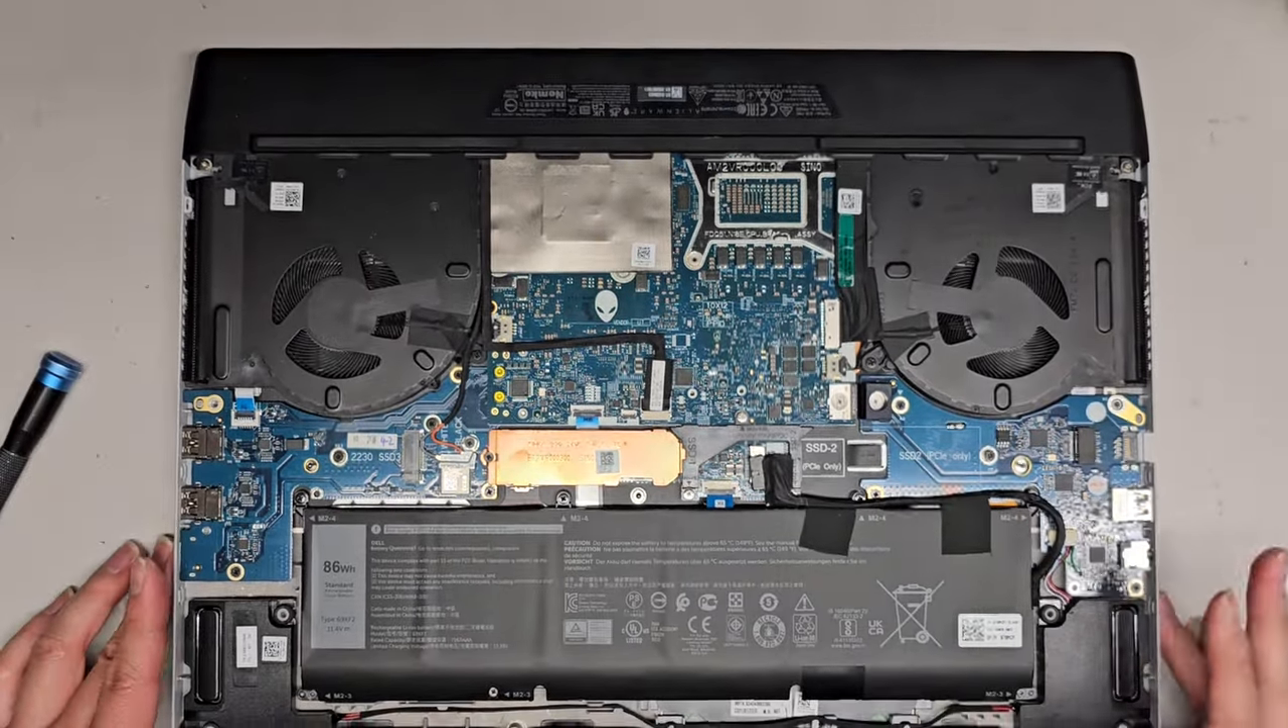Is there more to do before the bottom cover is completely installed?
Yes.